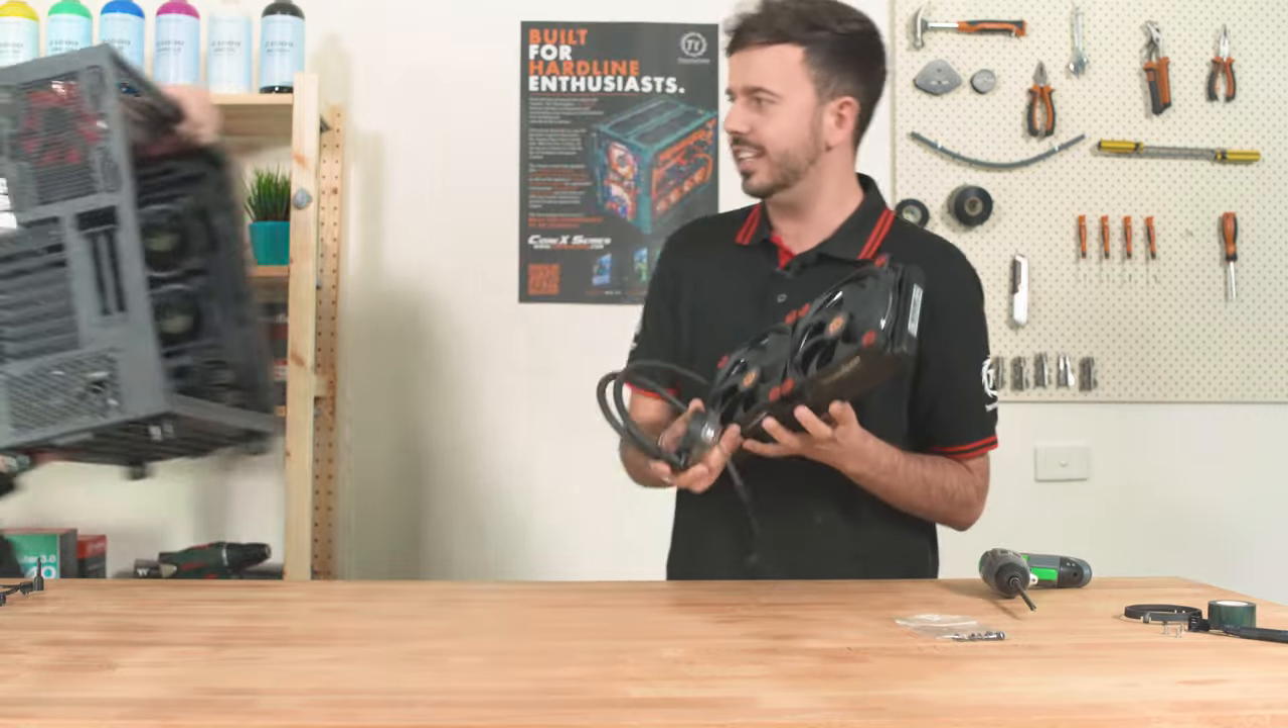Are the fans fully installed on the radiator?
Yes.